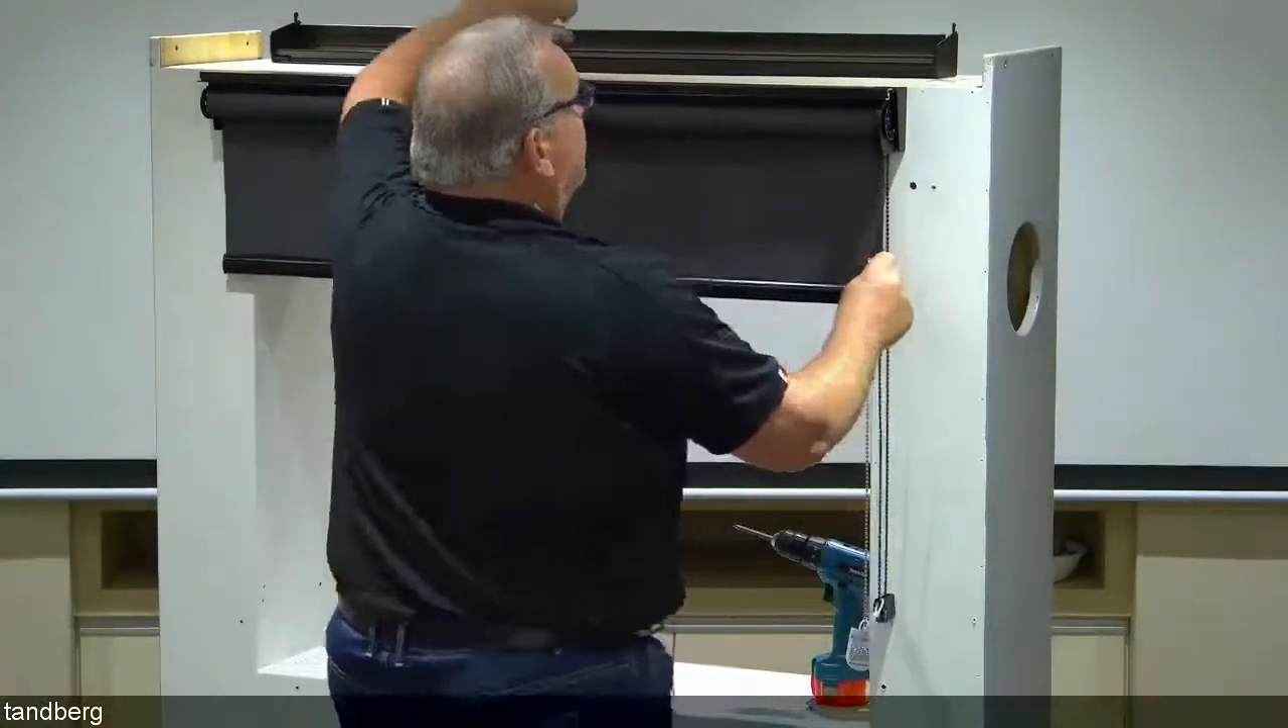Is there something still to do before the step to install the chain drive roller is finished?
No.